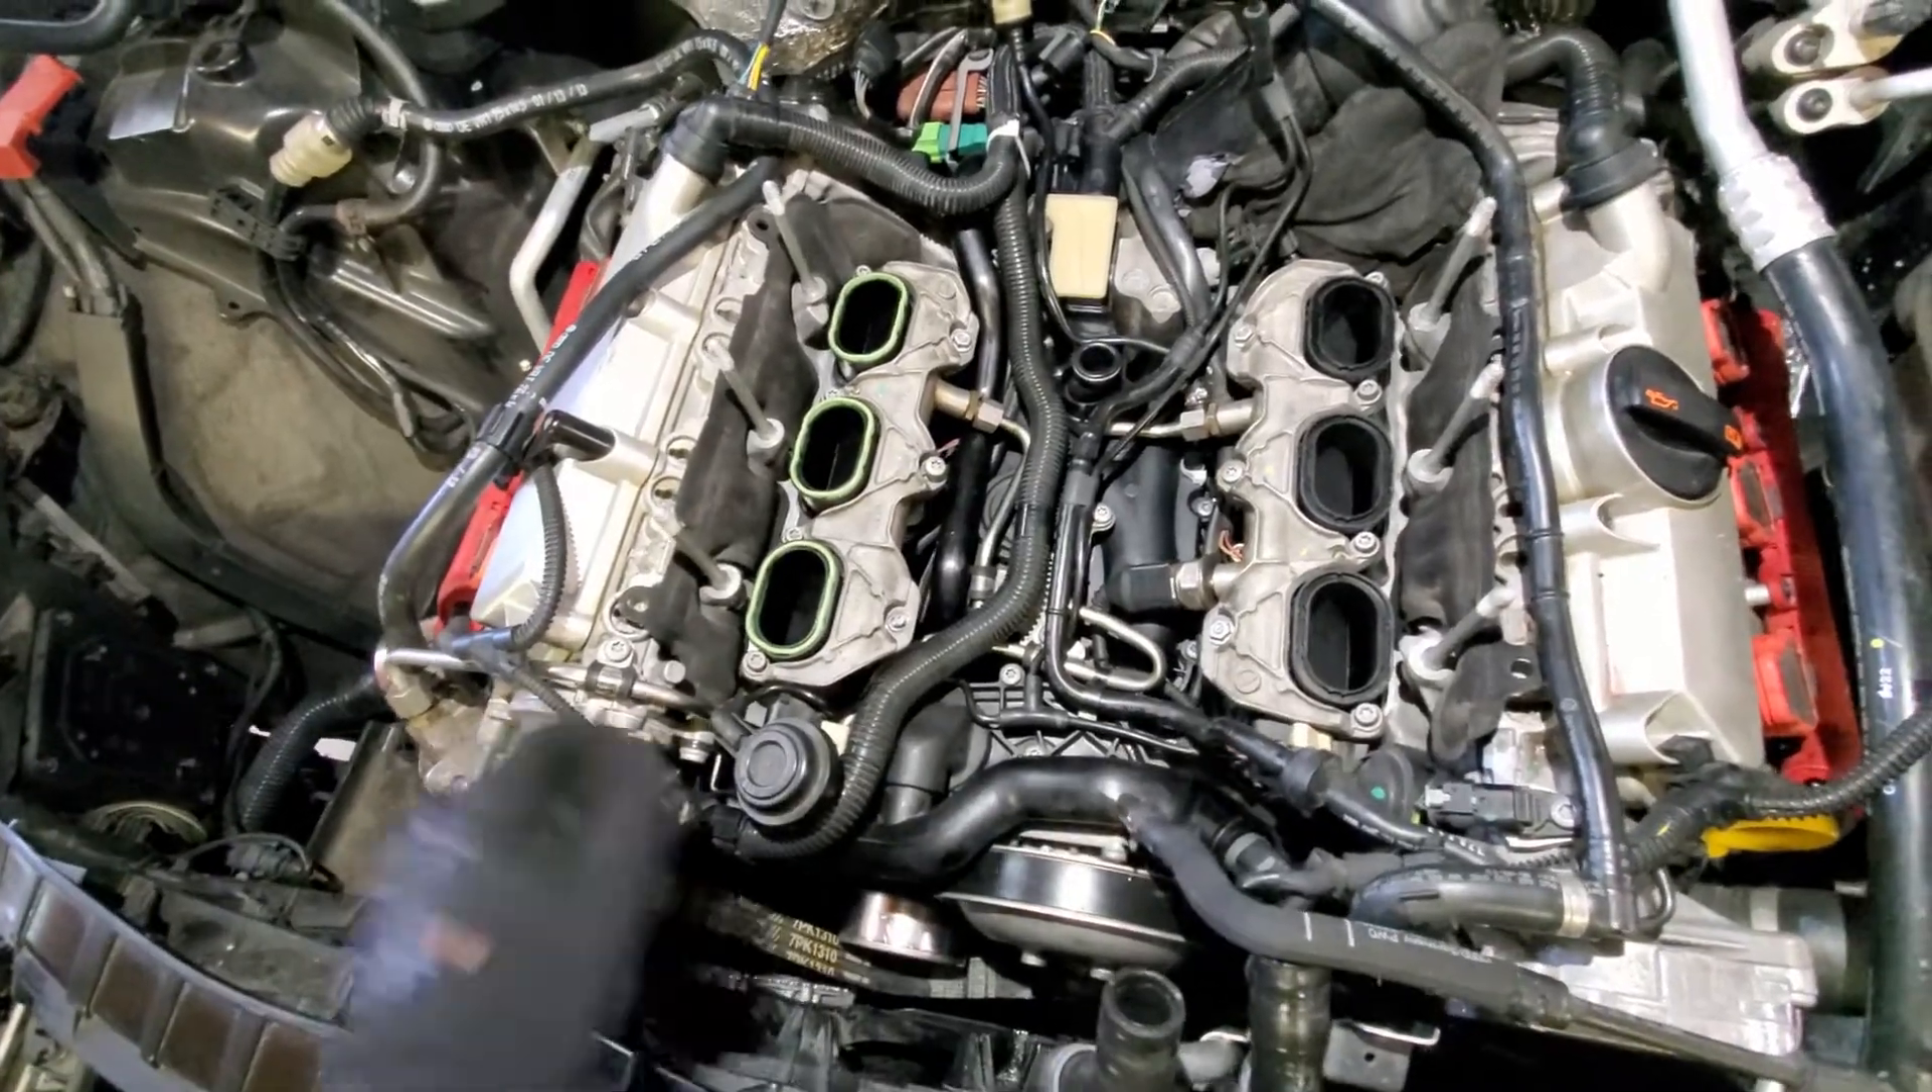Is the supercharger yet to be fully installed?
Yes.